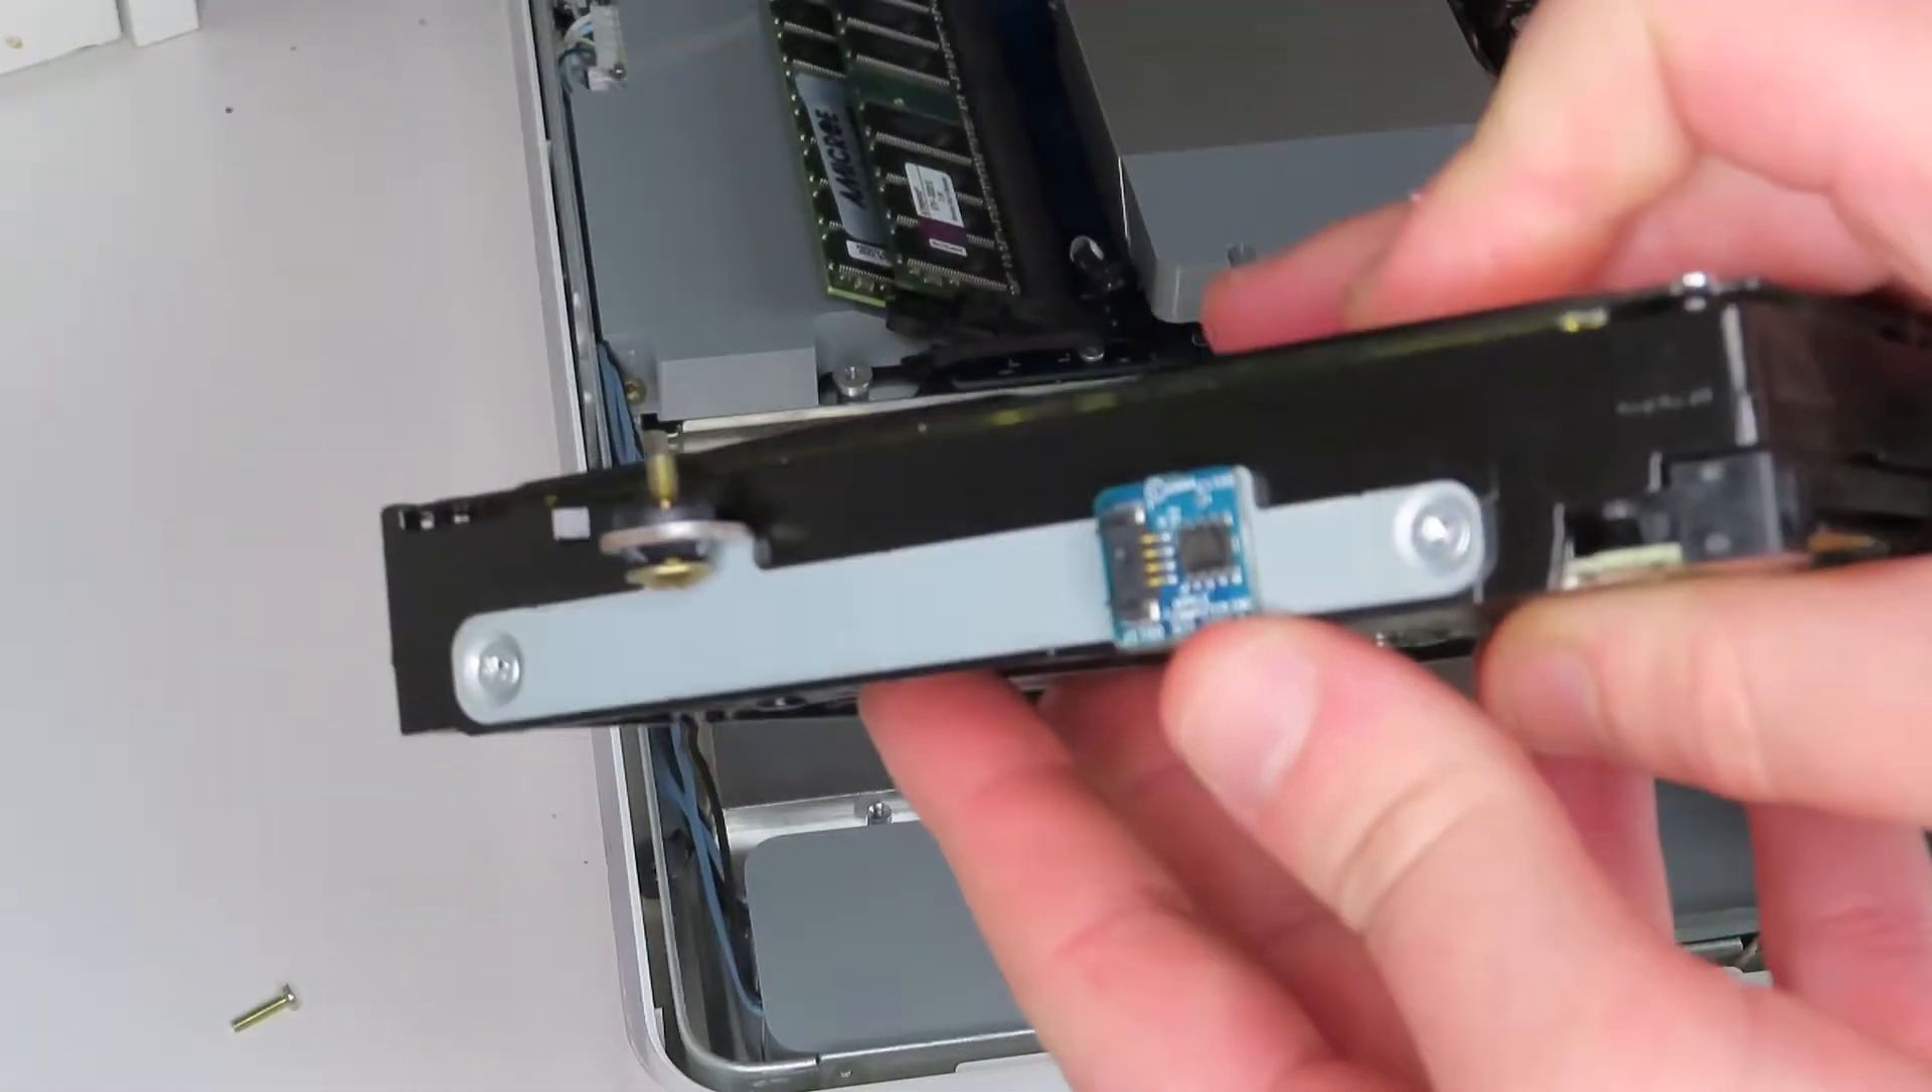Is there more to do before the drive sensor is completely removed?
Yes.